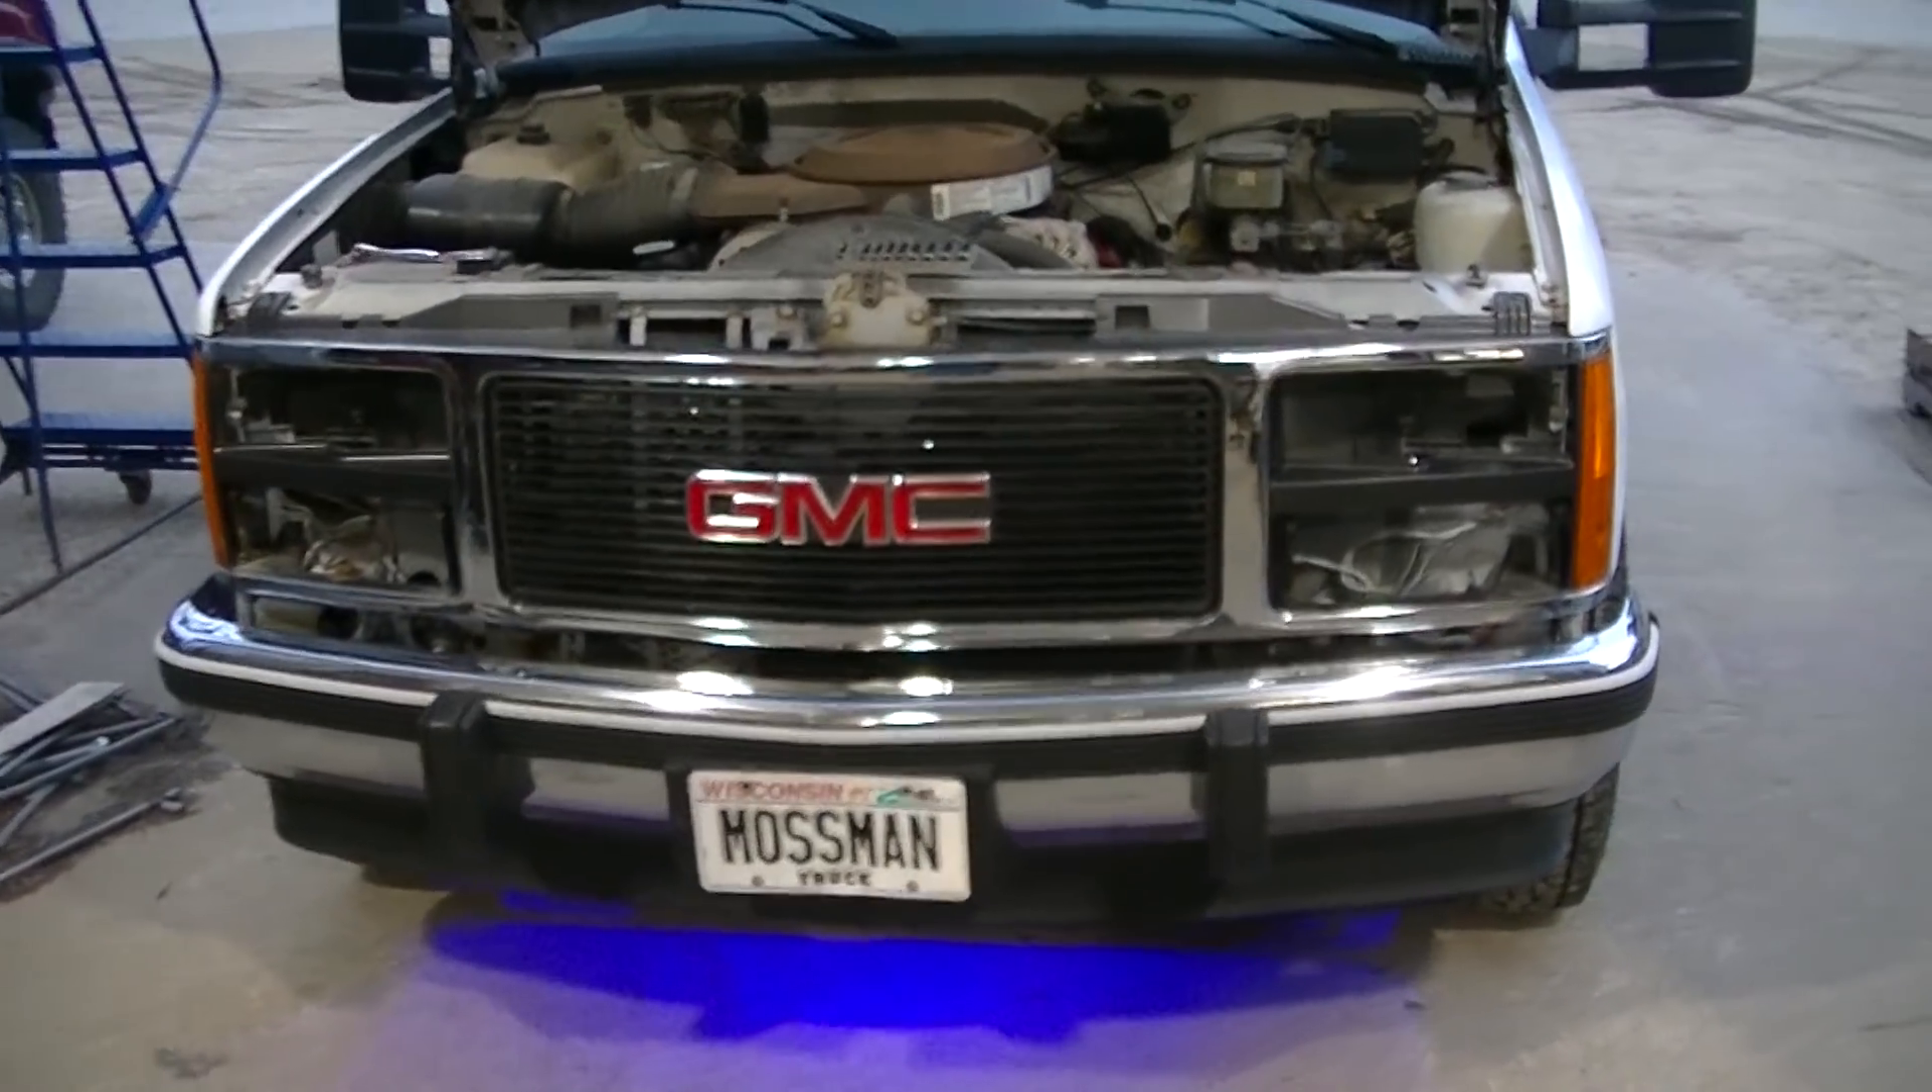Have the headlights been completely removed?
Yes.